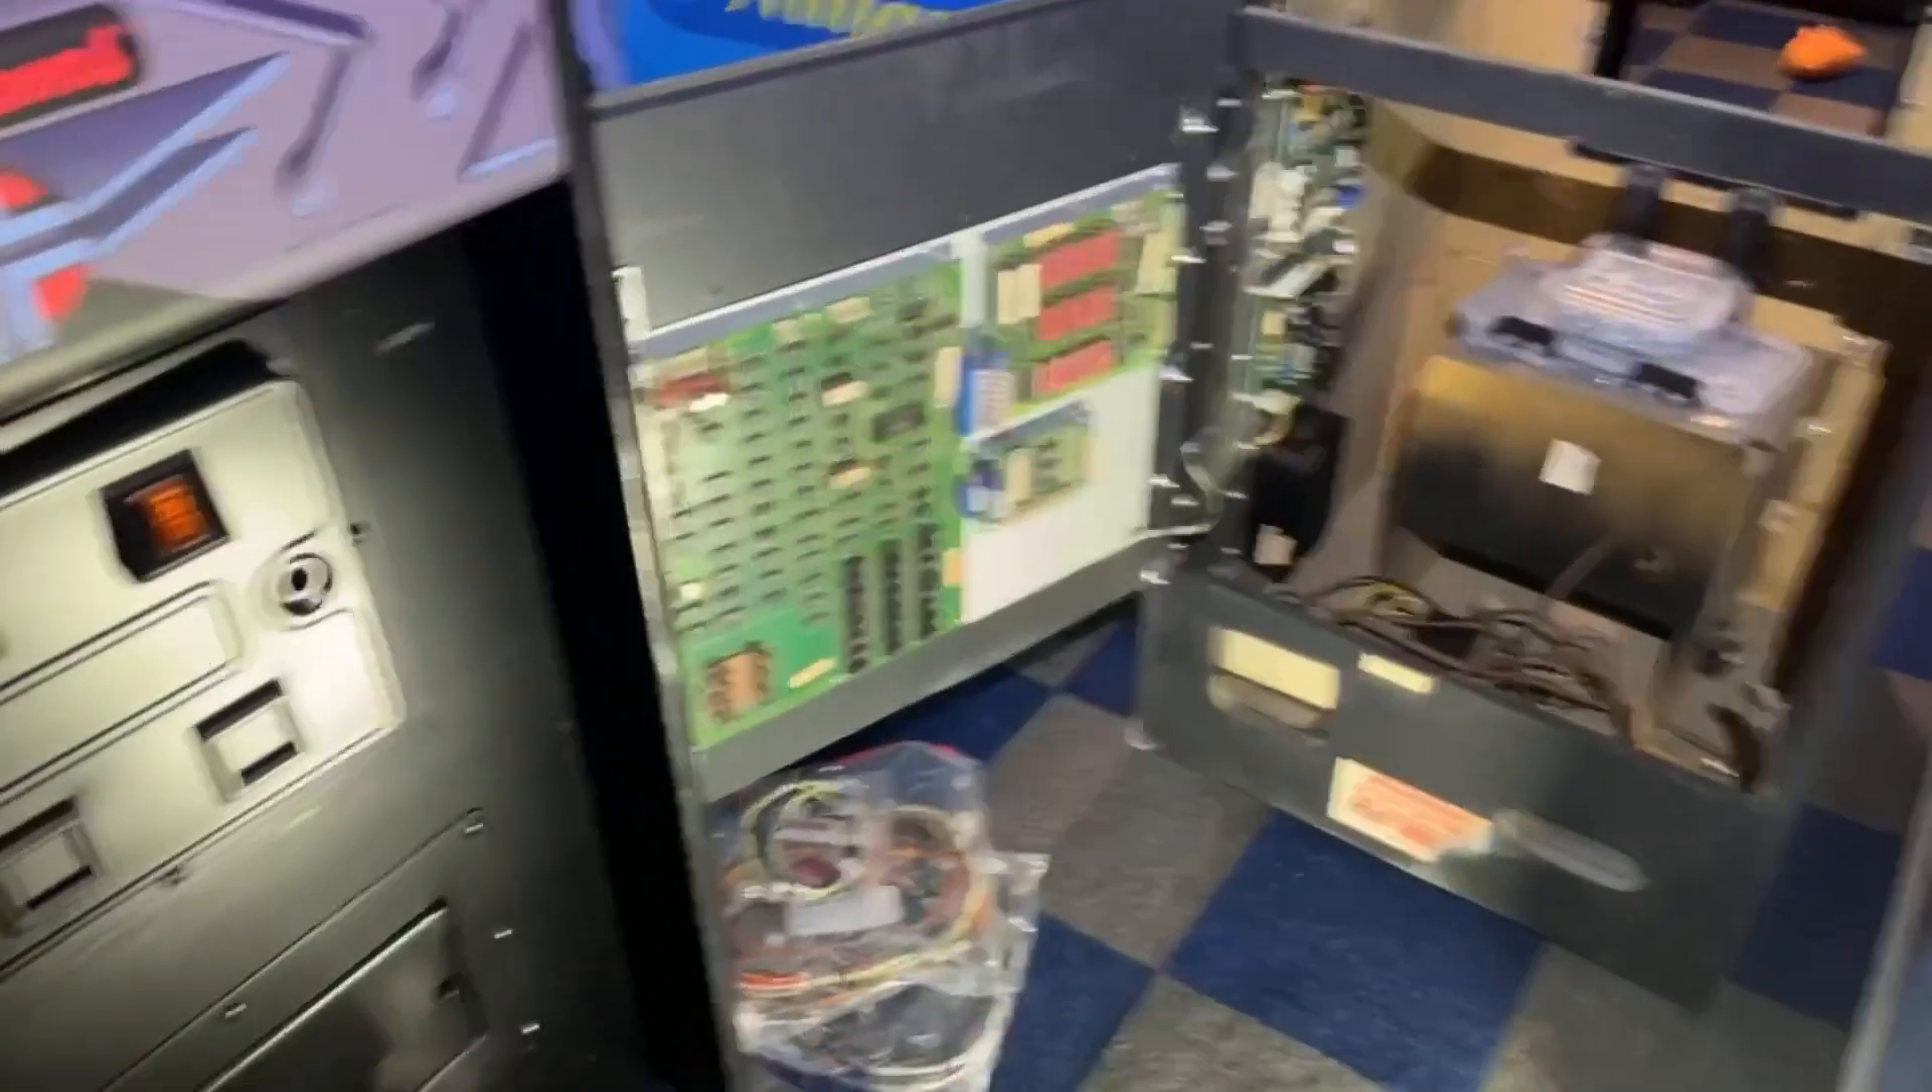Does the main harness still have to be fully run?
Yes.